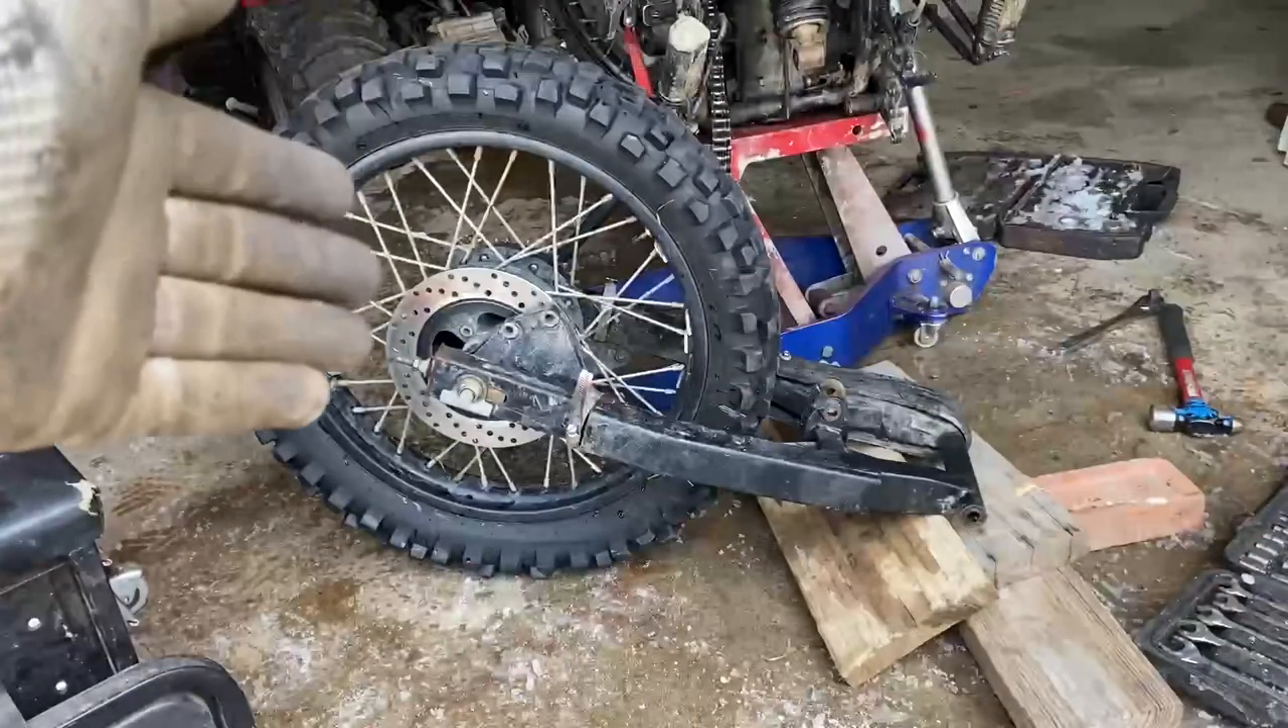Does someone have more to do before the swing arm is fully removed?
No.